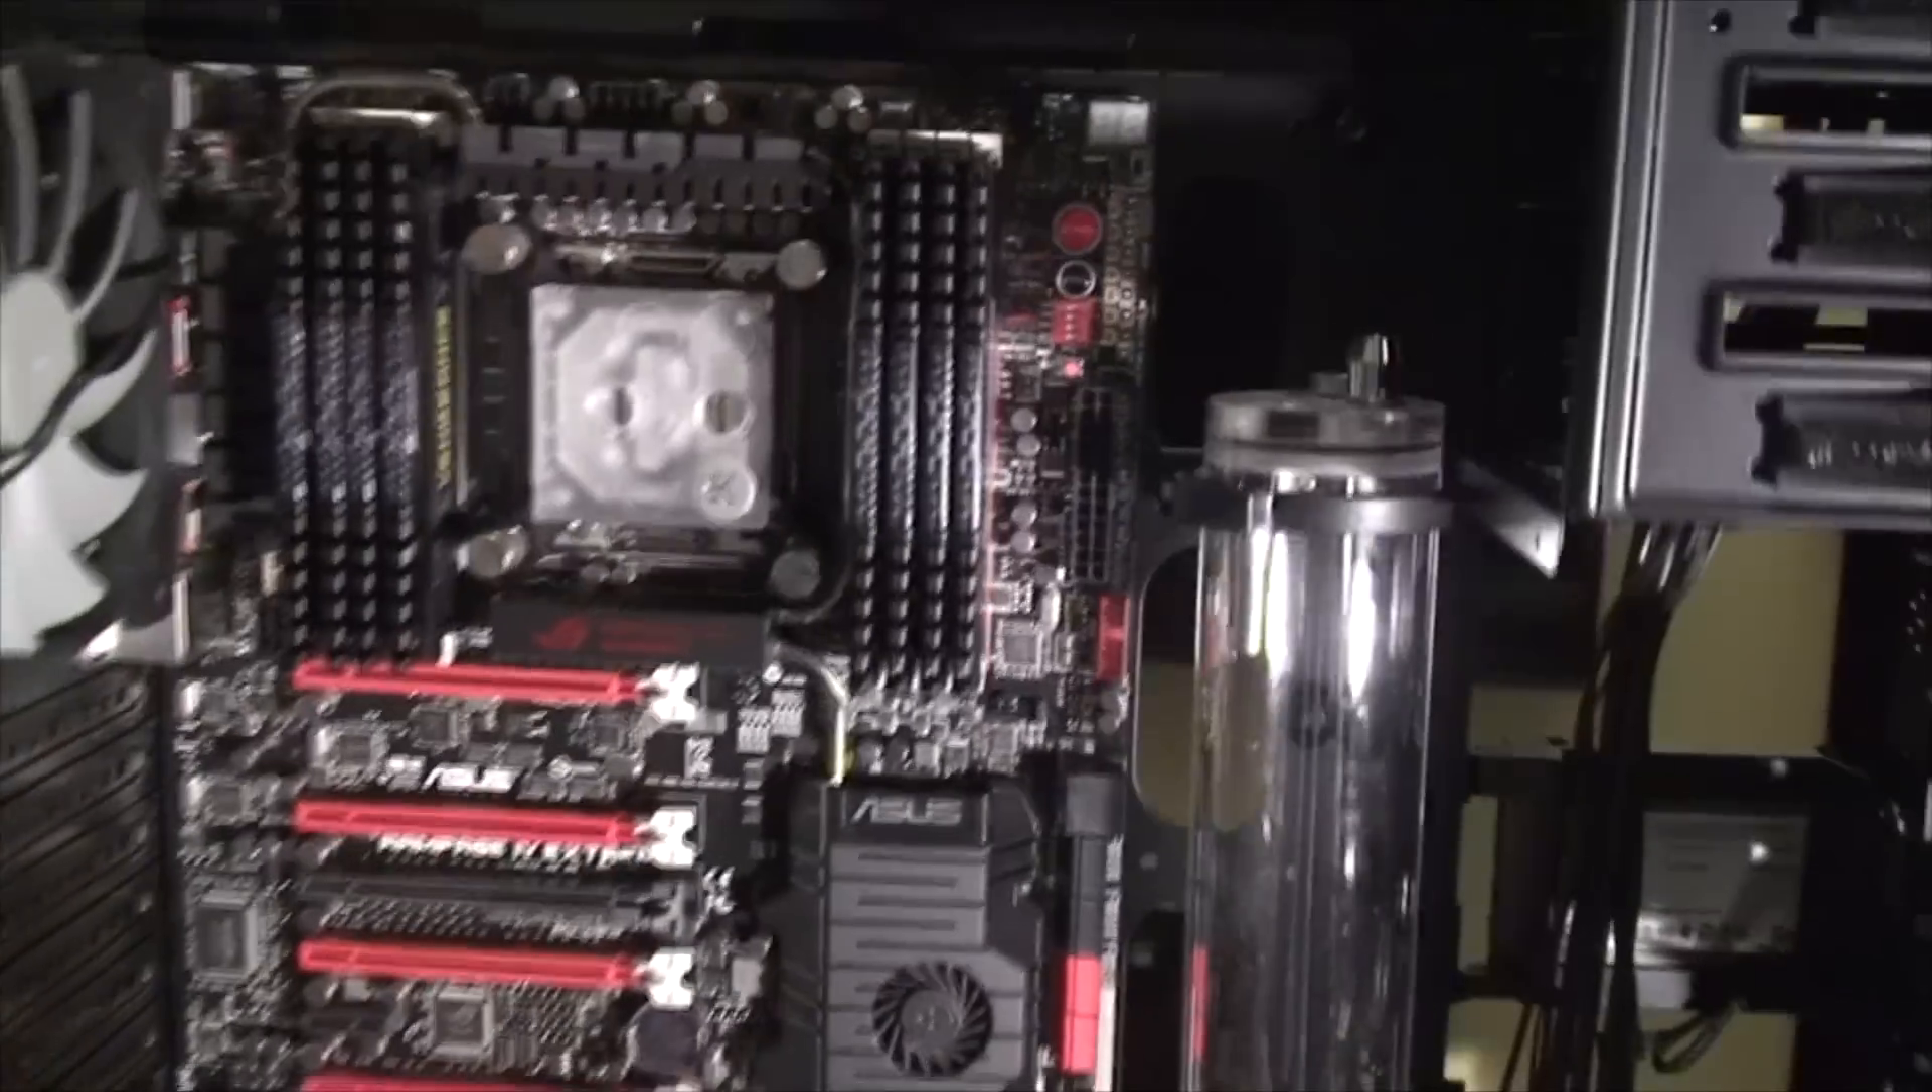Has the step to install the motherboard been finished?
Yes.